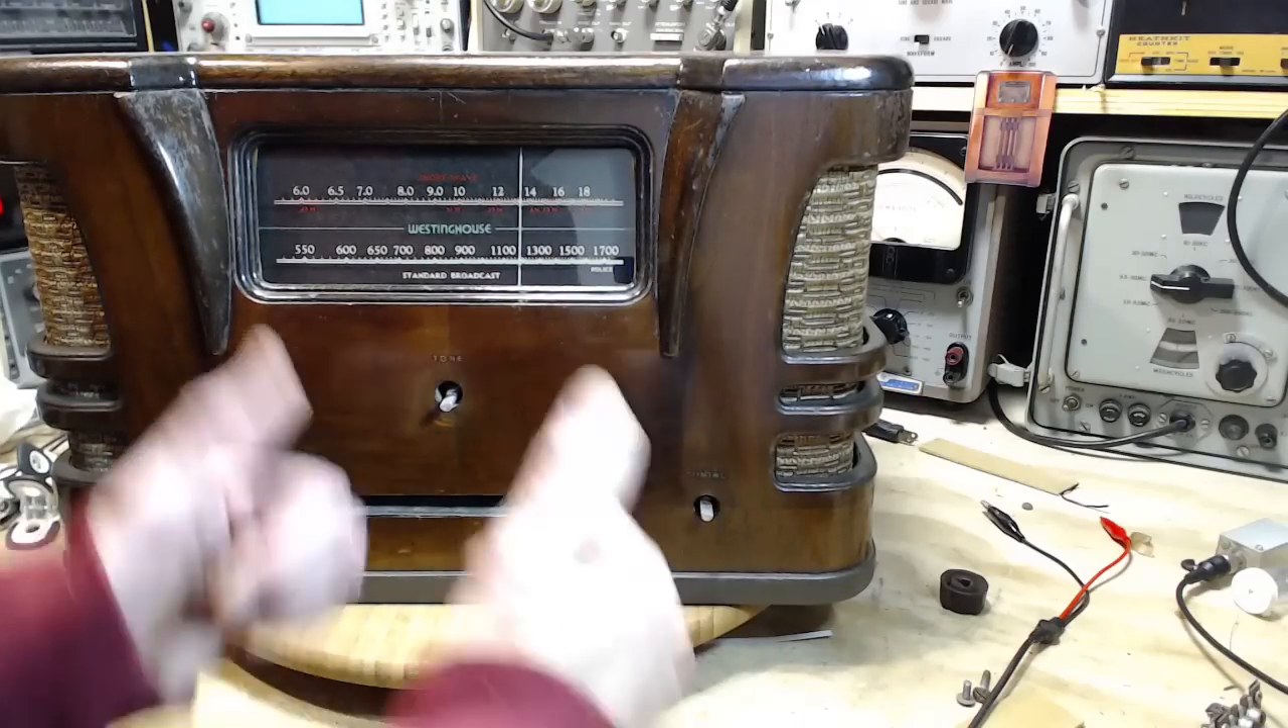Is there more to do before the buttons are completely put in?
Yes.